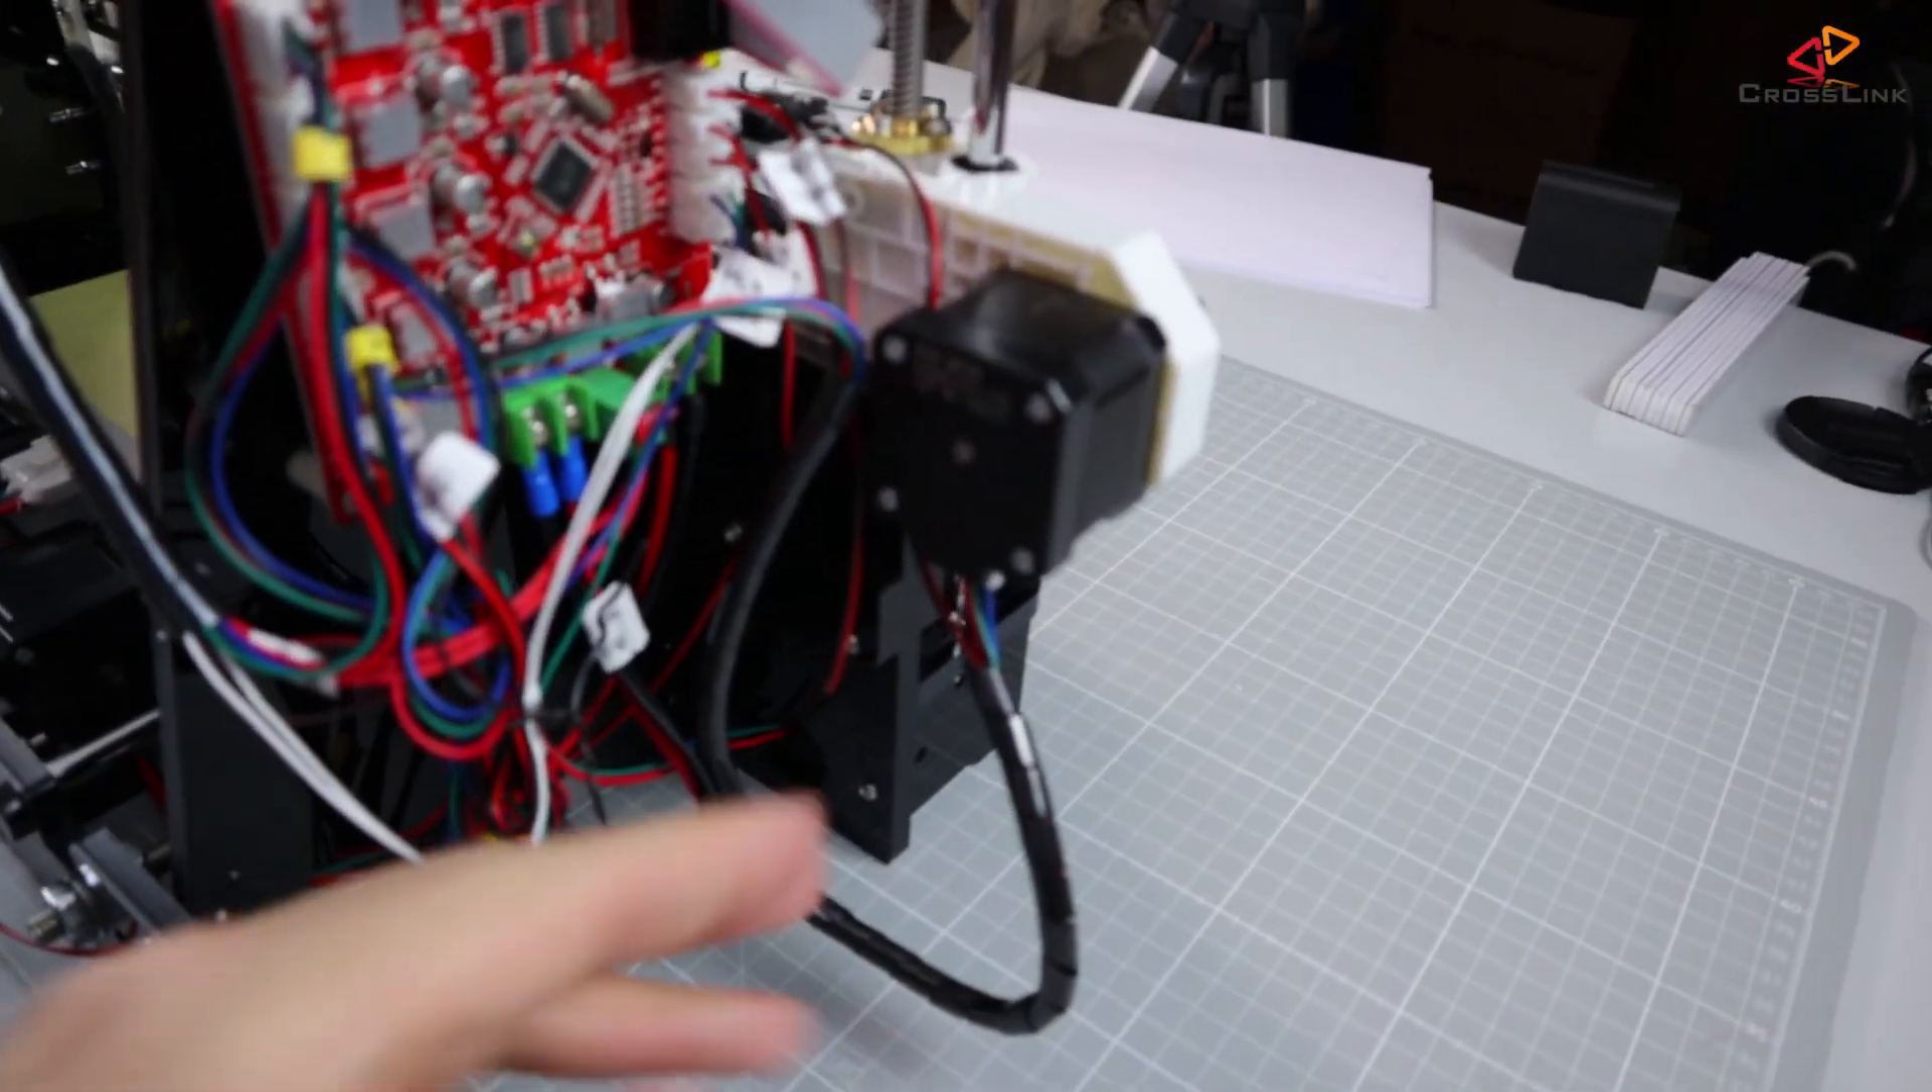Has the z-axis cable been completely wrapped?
Yes.